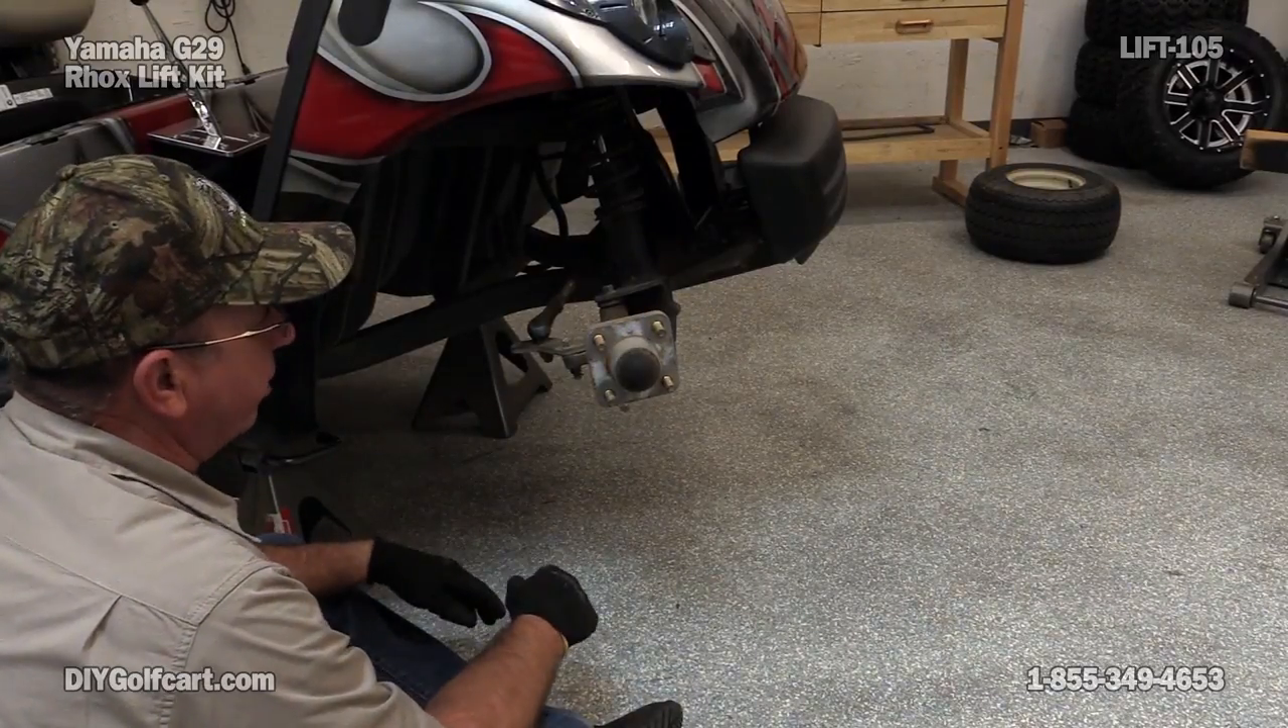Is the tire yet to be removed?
No.